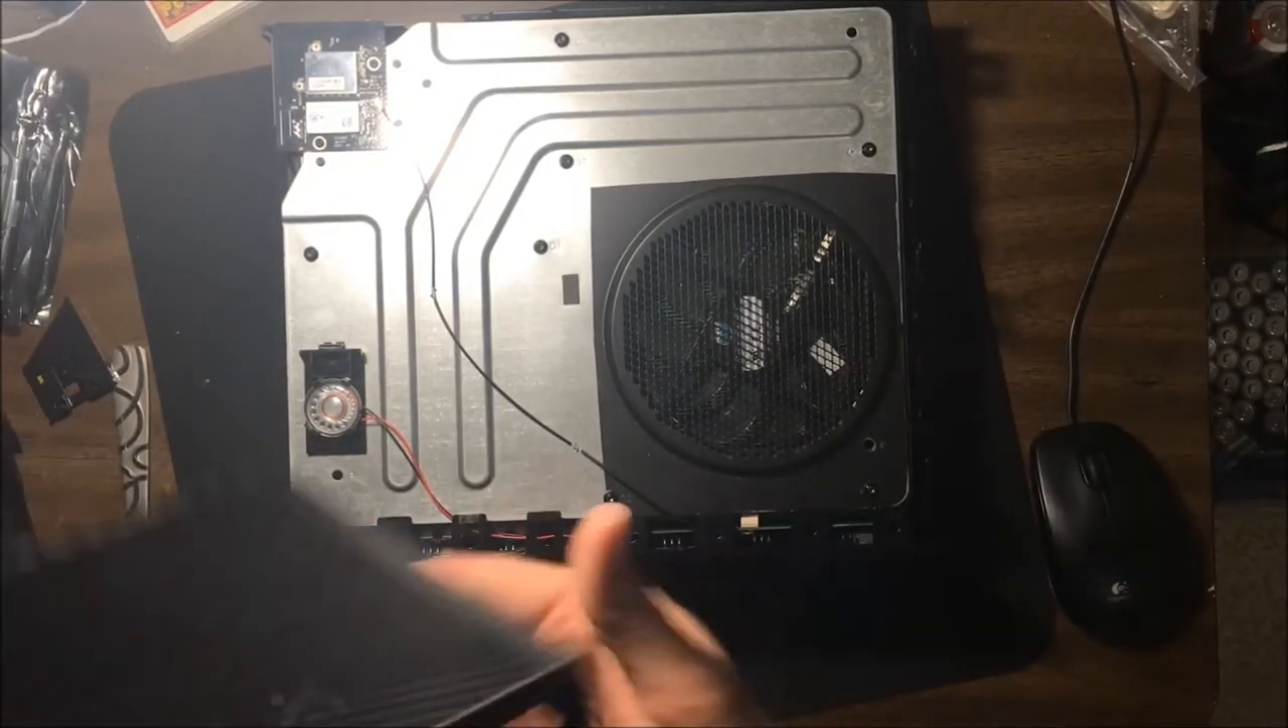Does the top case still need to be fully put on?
Yes.